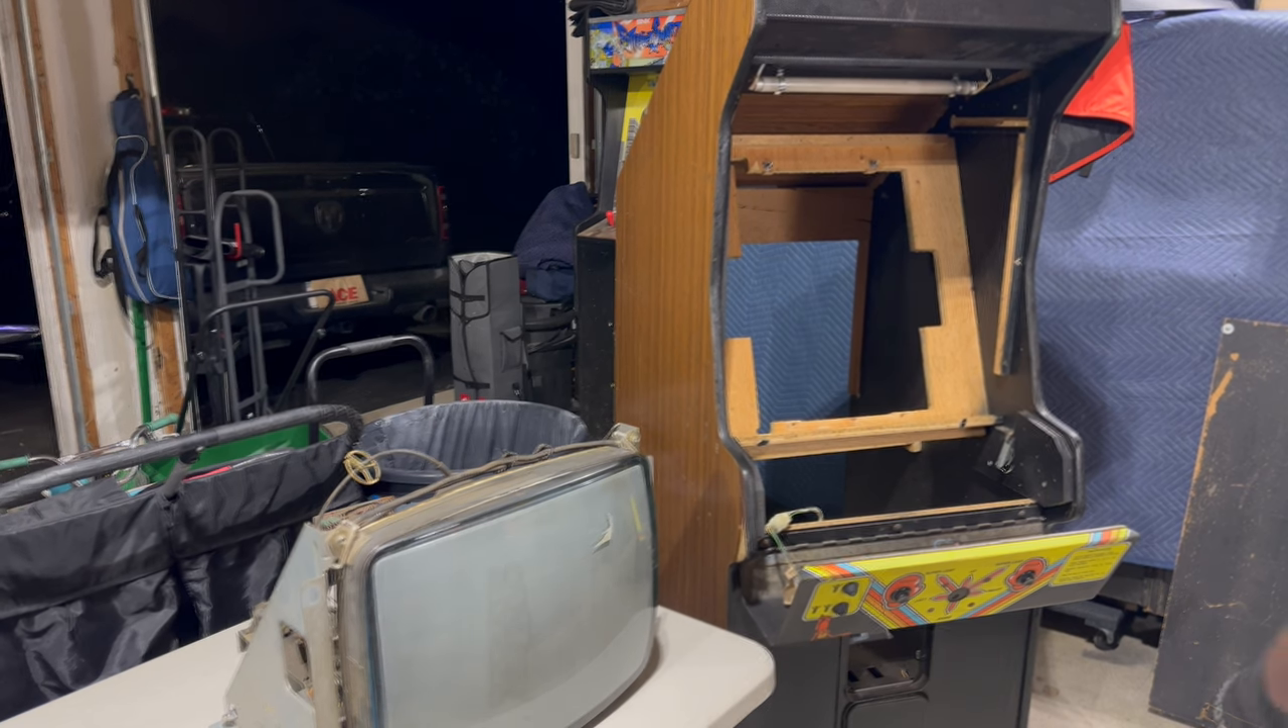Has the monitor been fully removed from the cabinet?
Yes.